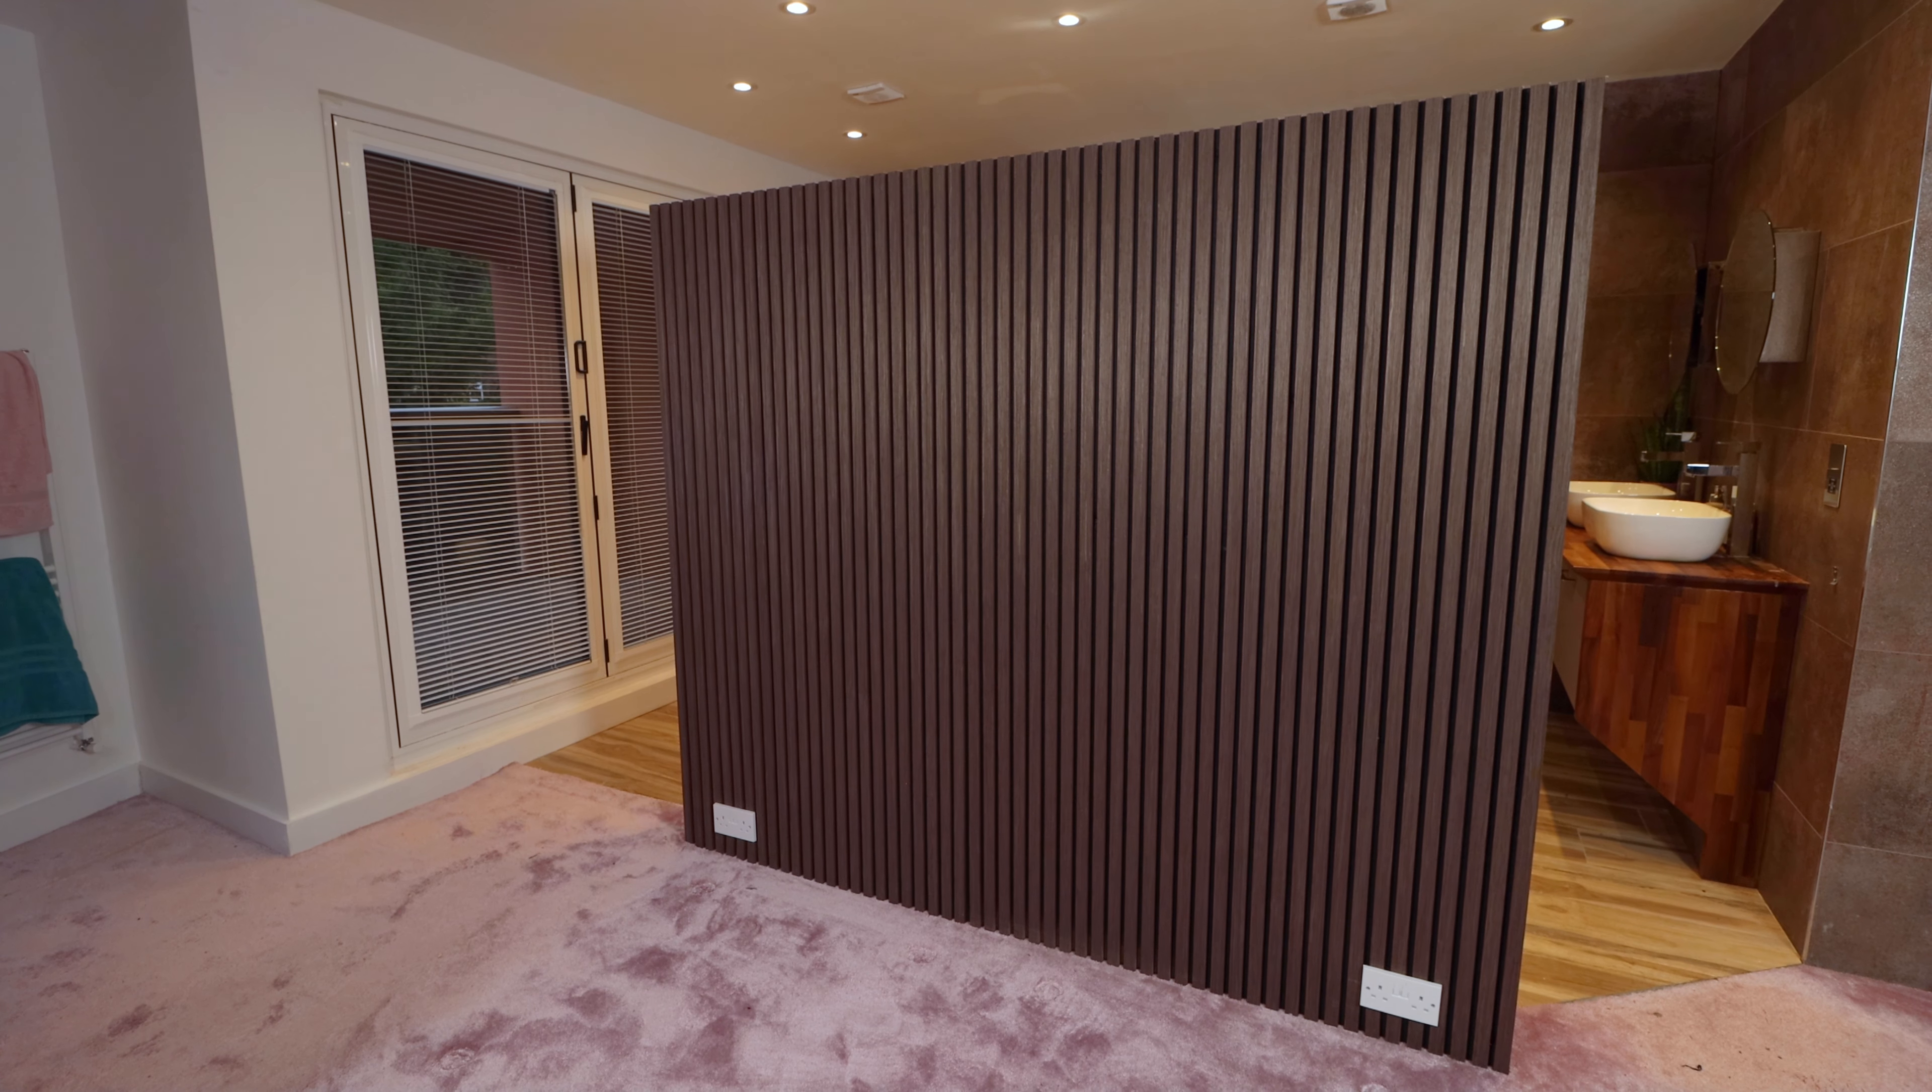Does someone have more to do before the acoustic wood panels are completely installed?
No.